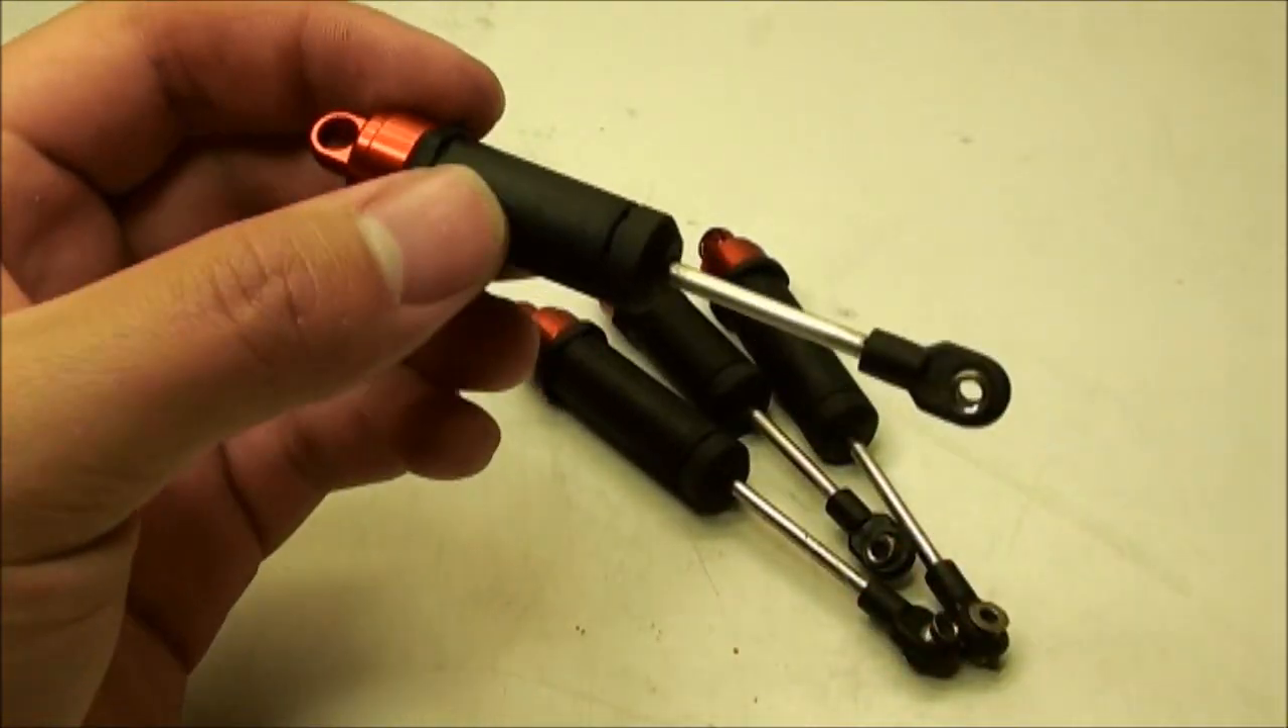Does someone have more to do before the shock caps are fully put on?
No.